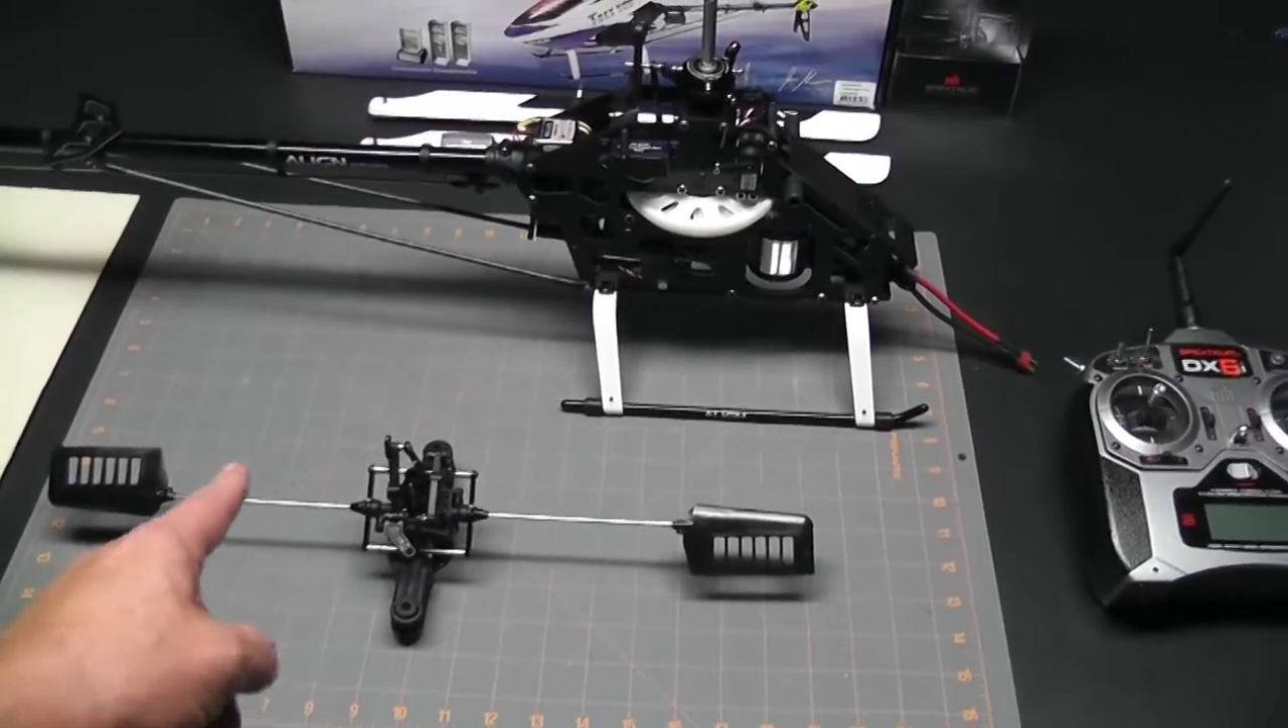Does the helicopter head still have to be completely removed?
No.